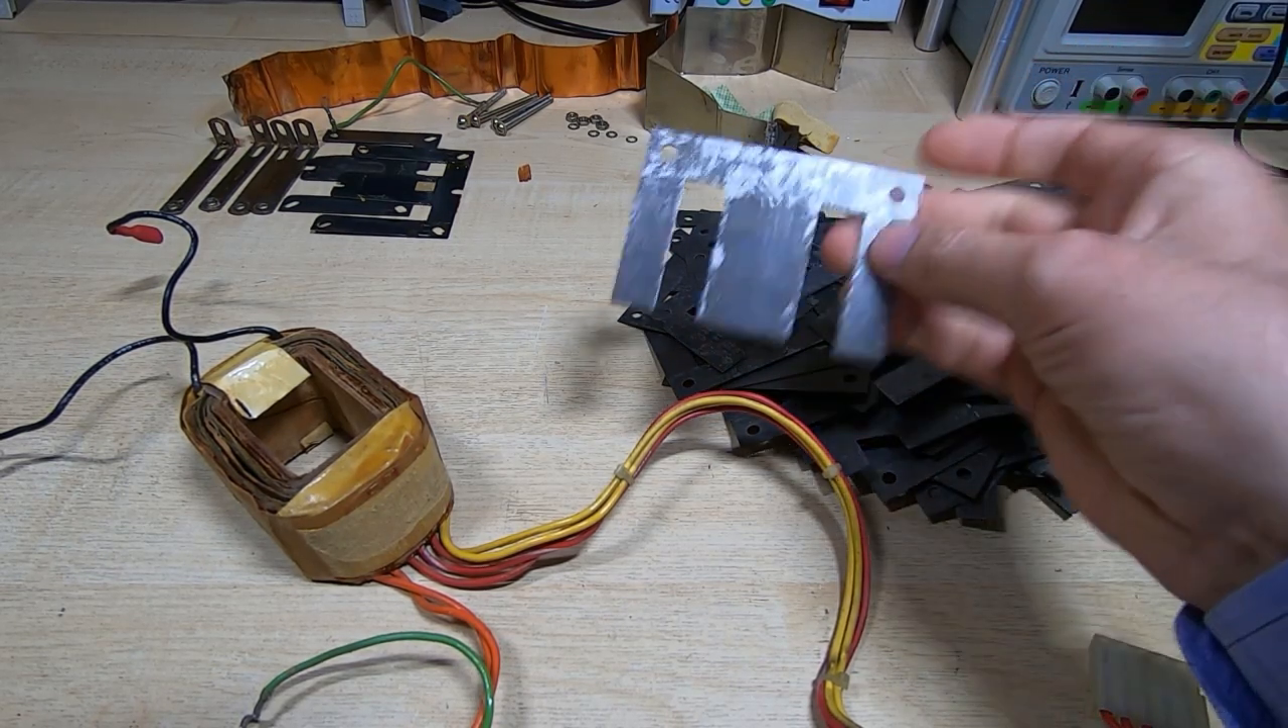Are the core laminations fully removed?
Yes.